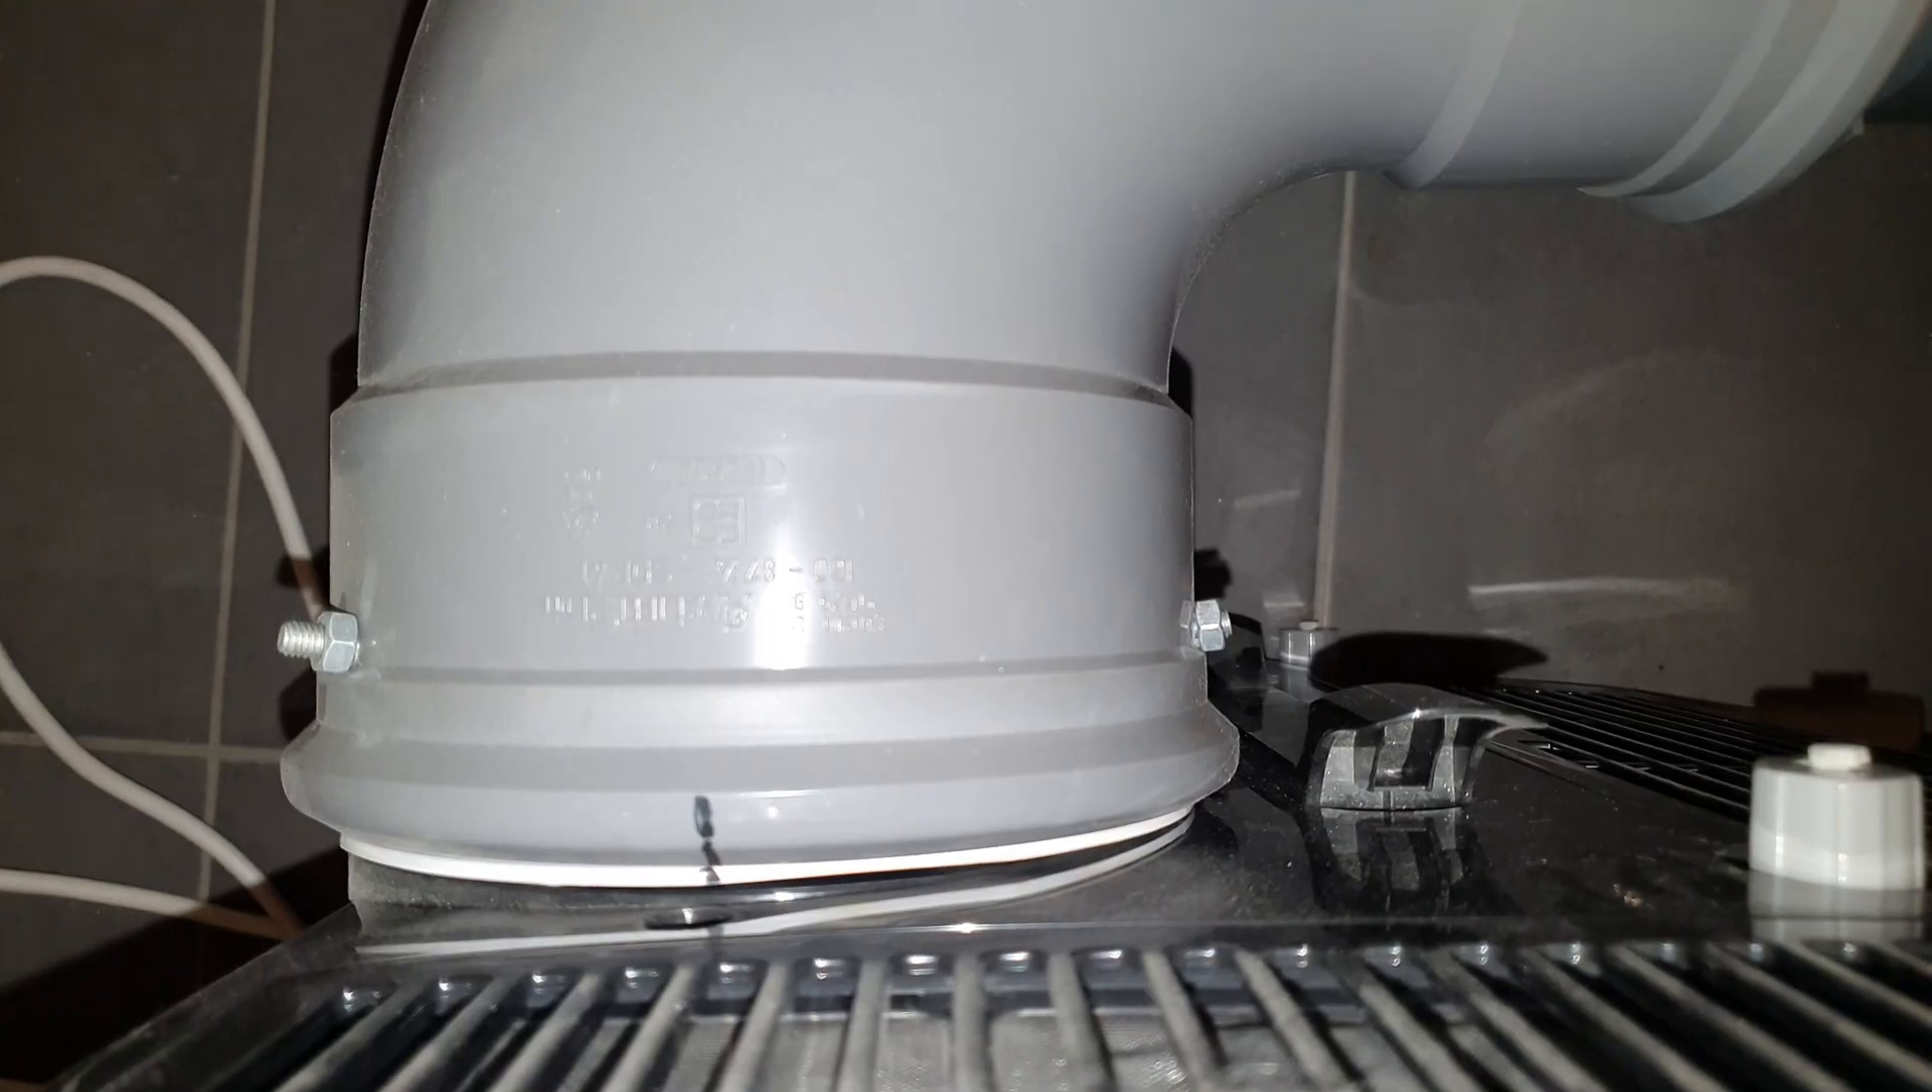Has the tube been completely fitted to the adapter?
Yes.